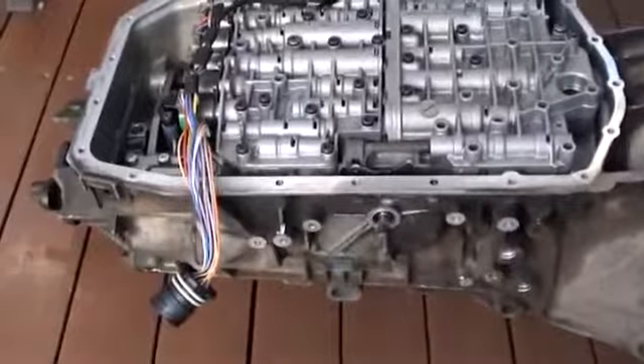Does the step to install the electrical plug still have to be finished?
Yes.